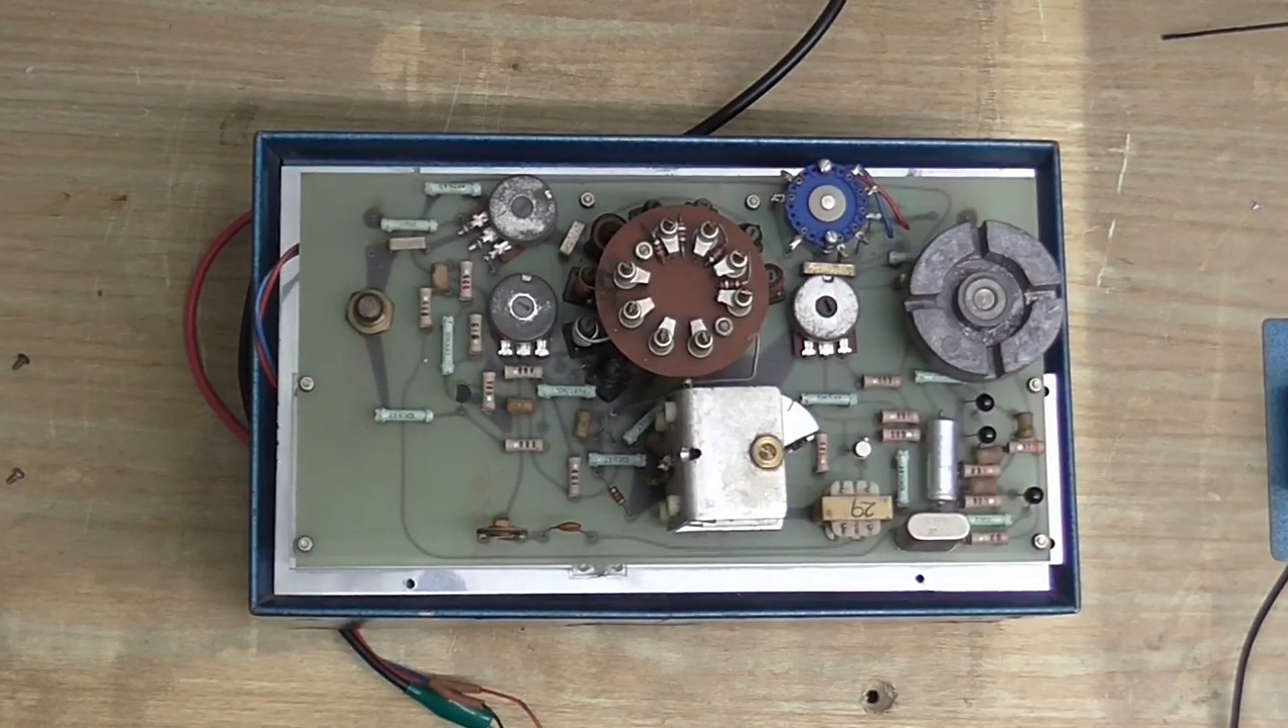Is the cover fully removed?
Yes.